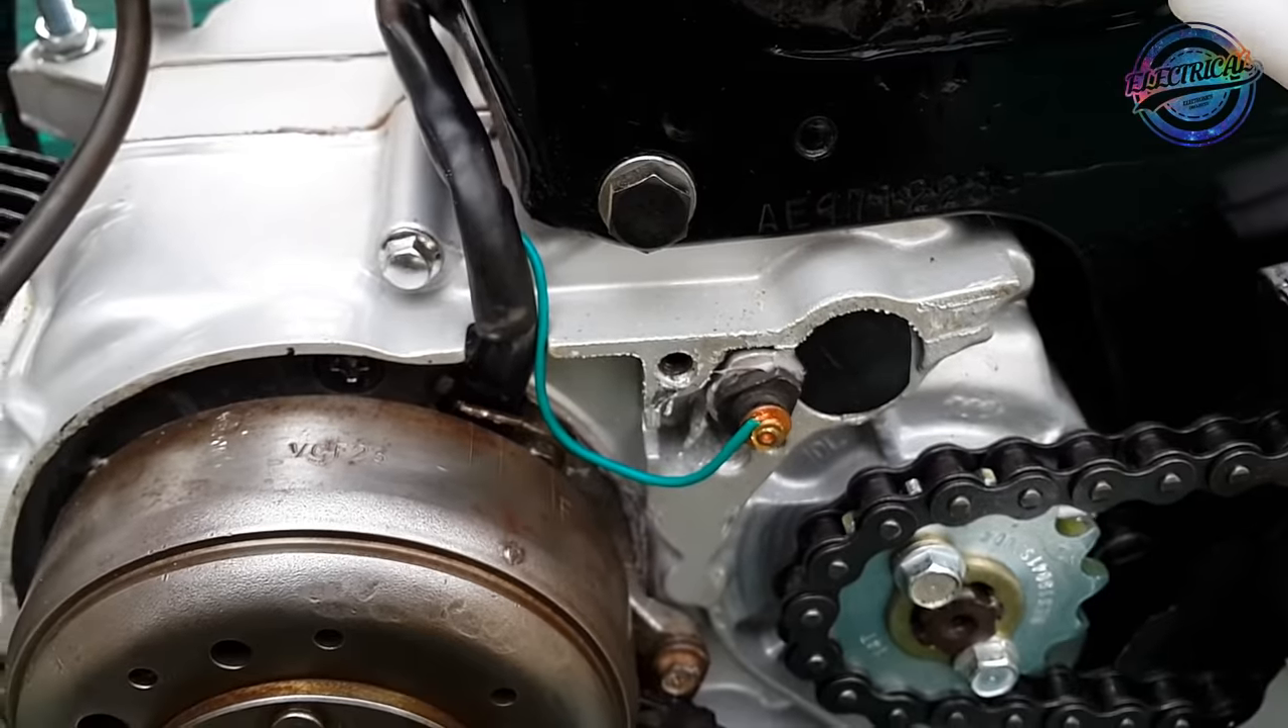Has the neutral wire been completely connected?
Yes.